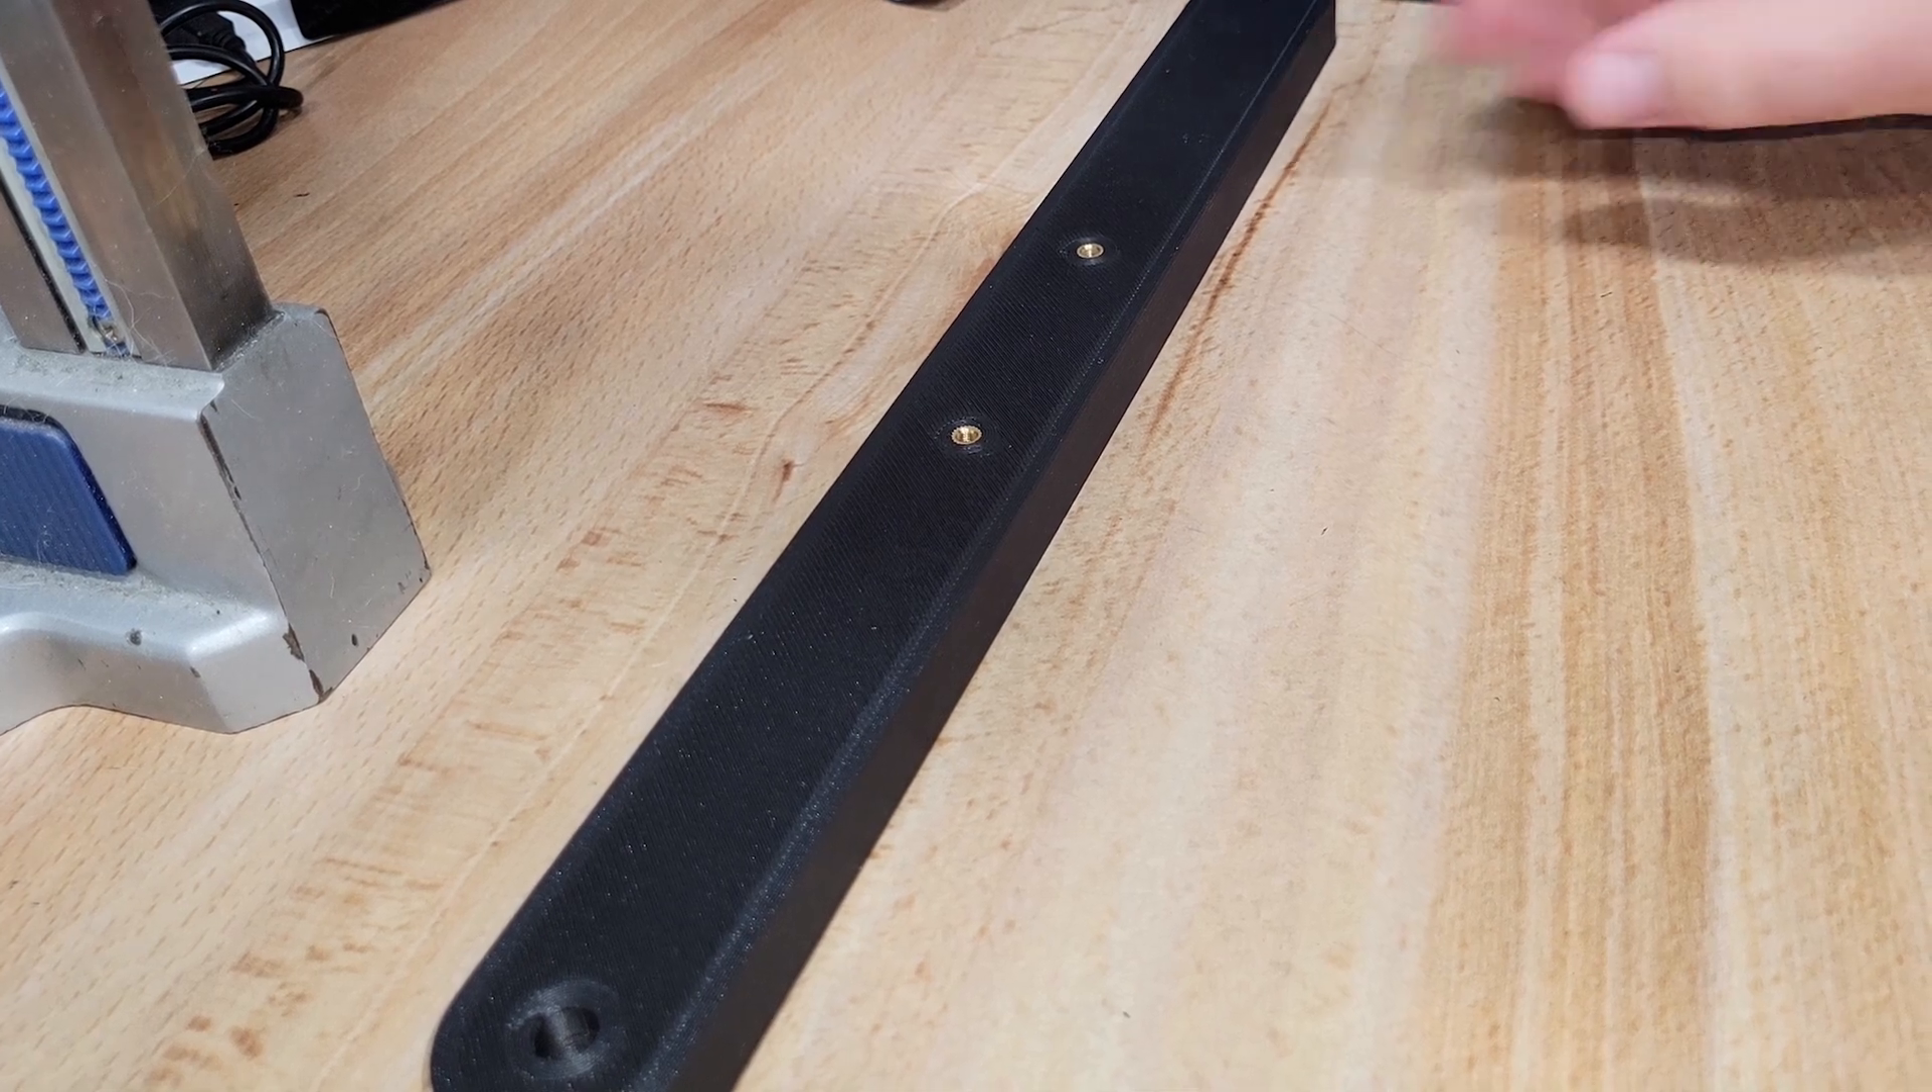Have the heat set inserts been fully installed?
Yes.